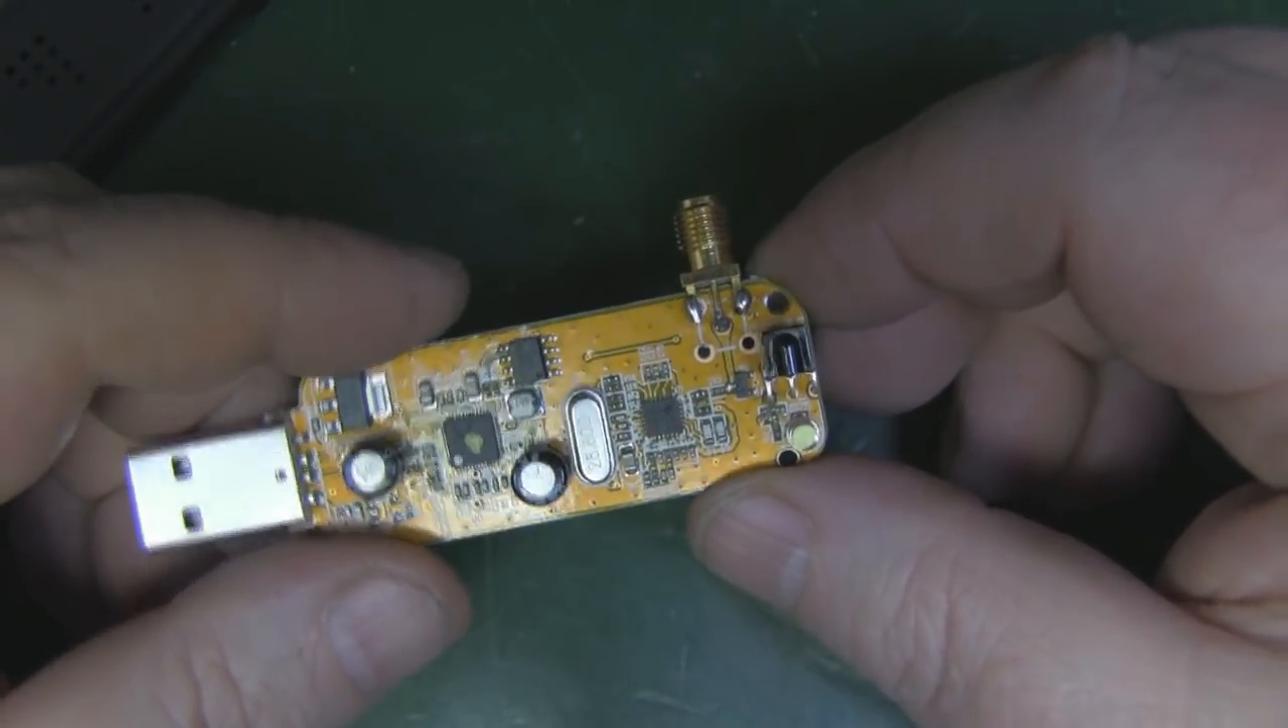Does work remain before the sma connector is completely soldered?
No.